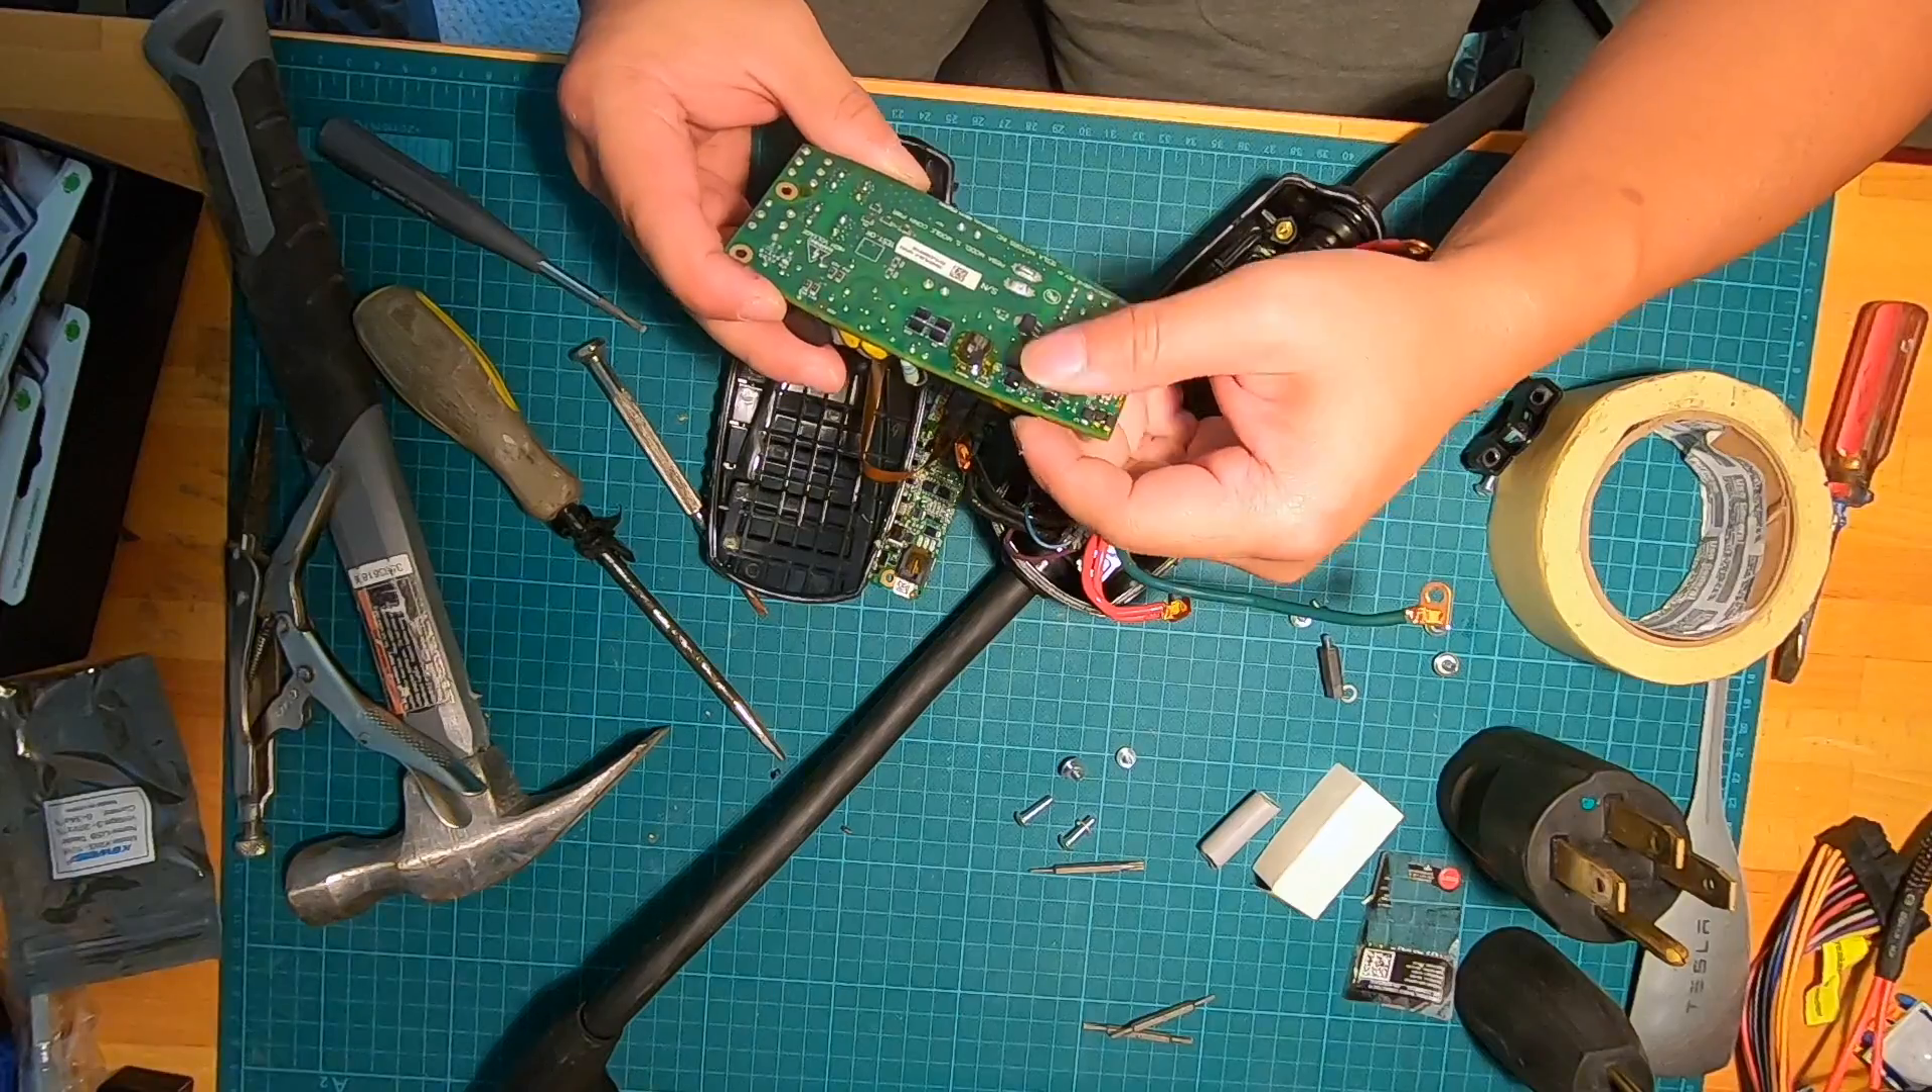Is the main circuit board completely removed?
Yes.